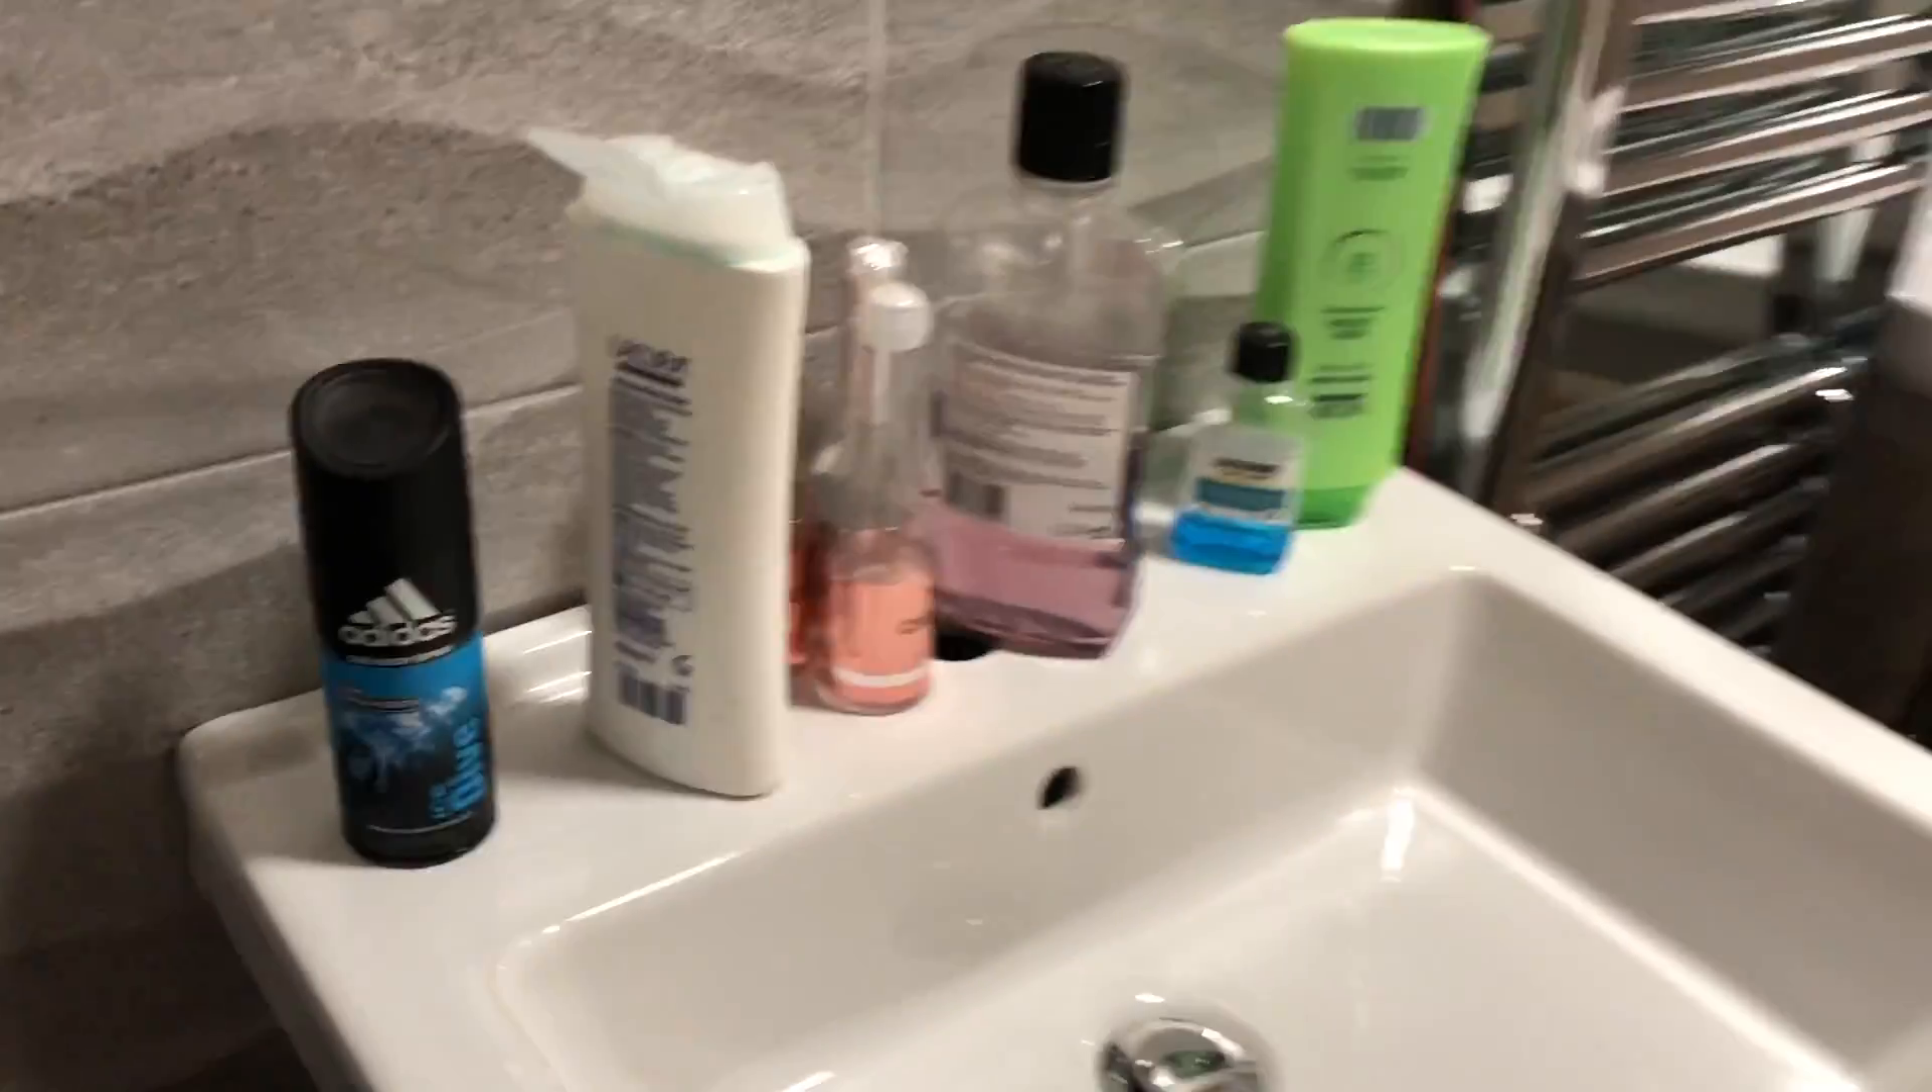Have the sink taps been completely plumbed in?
No.